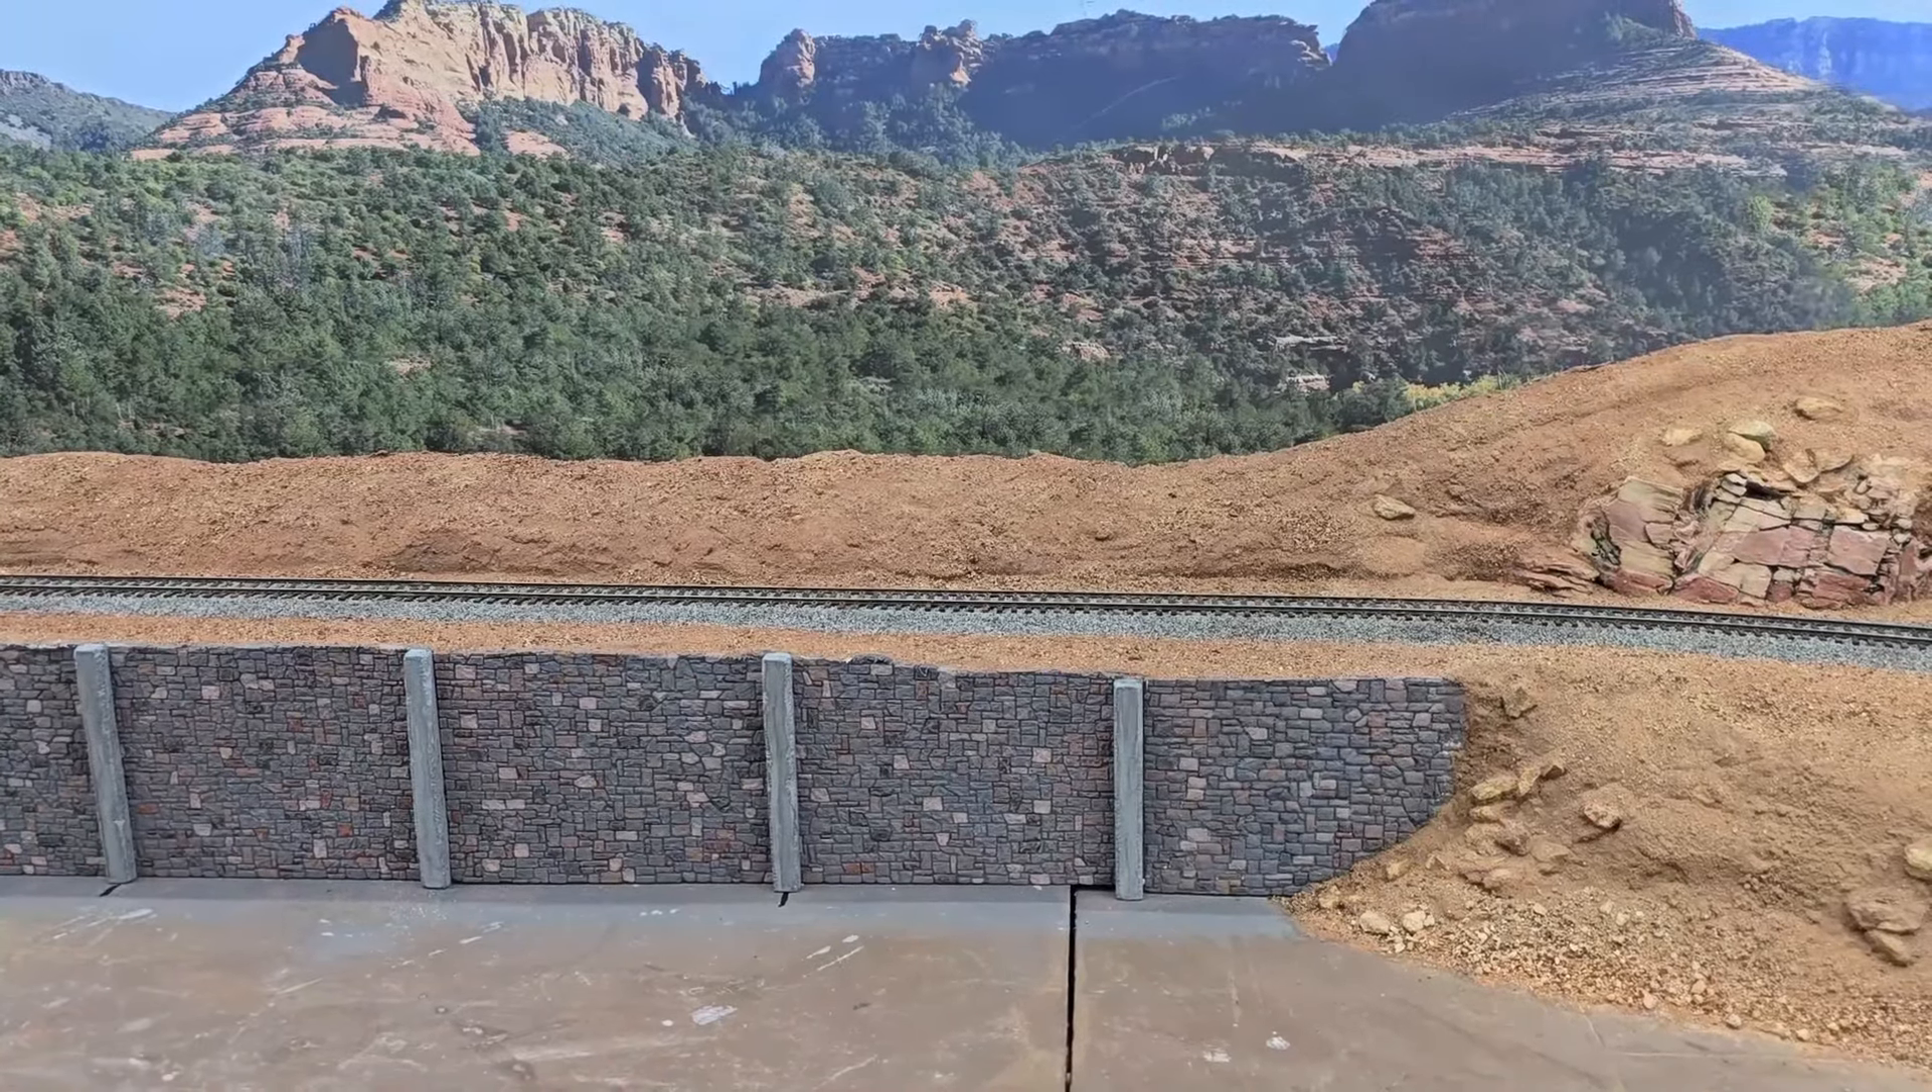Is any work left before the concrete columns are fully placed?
No.